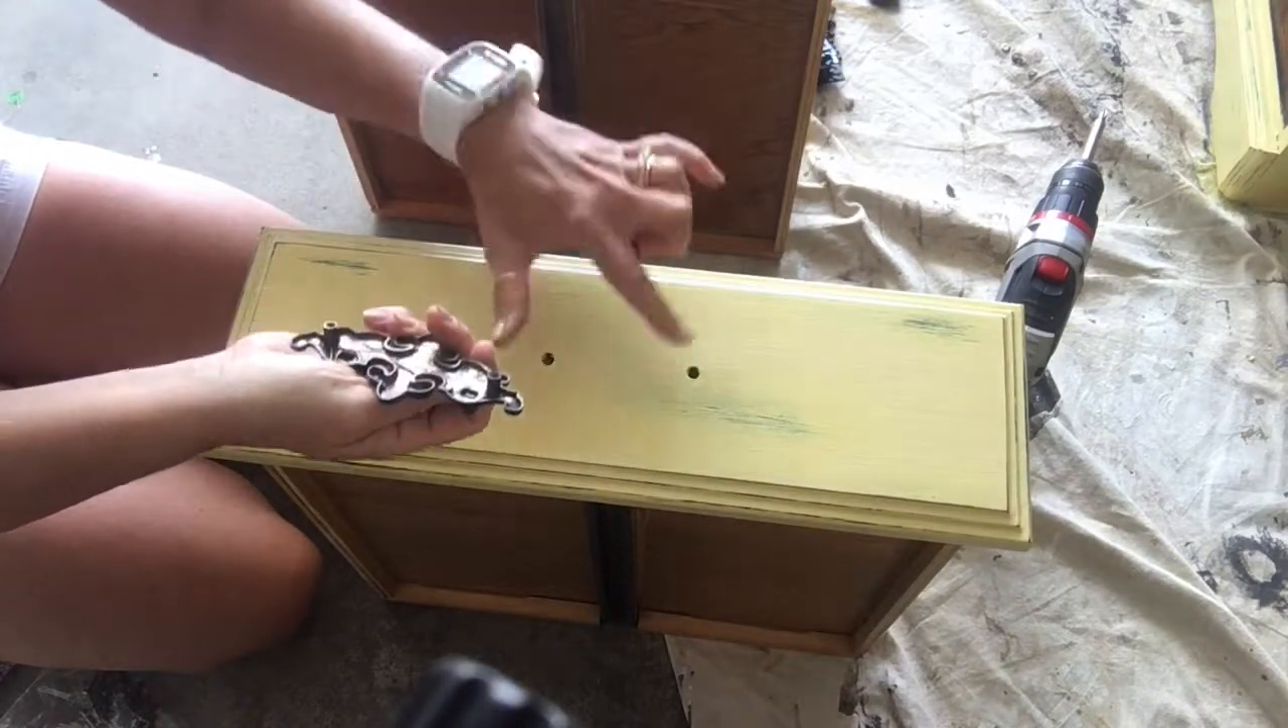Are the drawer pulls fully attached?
No.